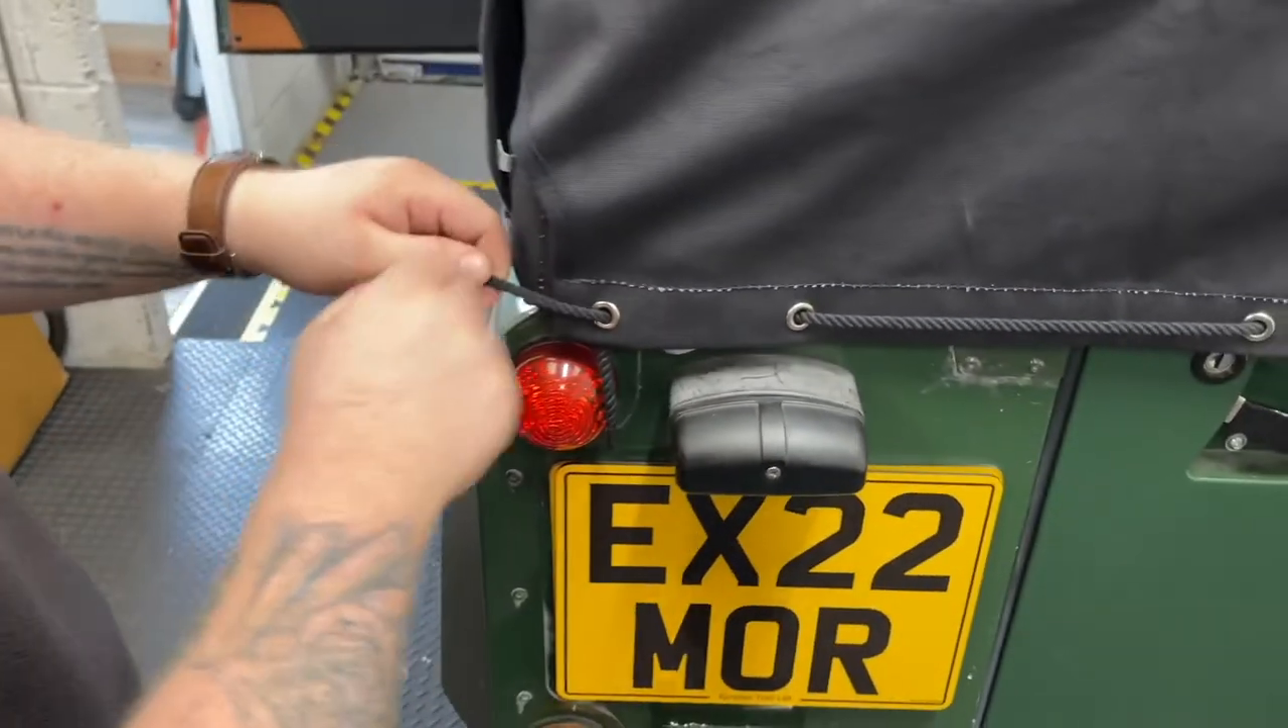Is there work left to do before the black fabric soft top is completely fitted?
Yes.